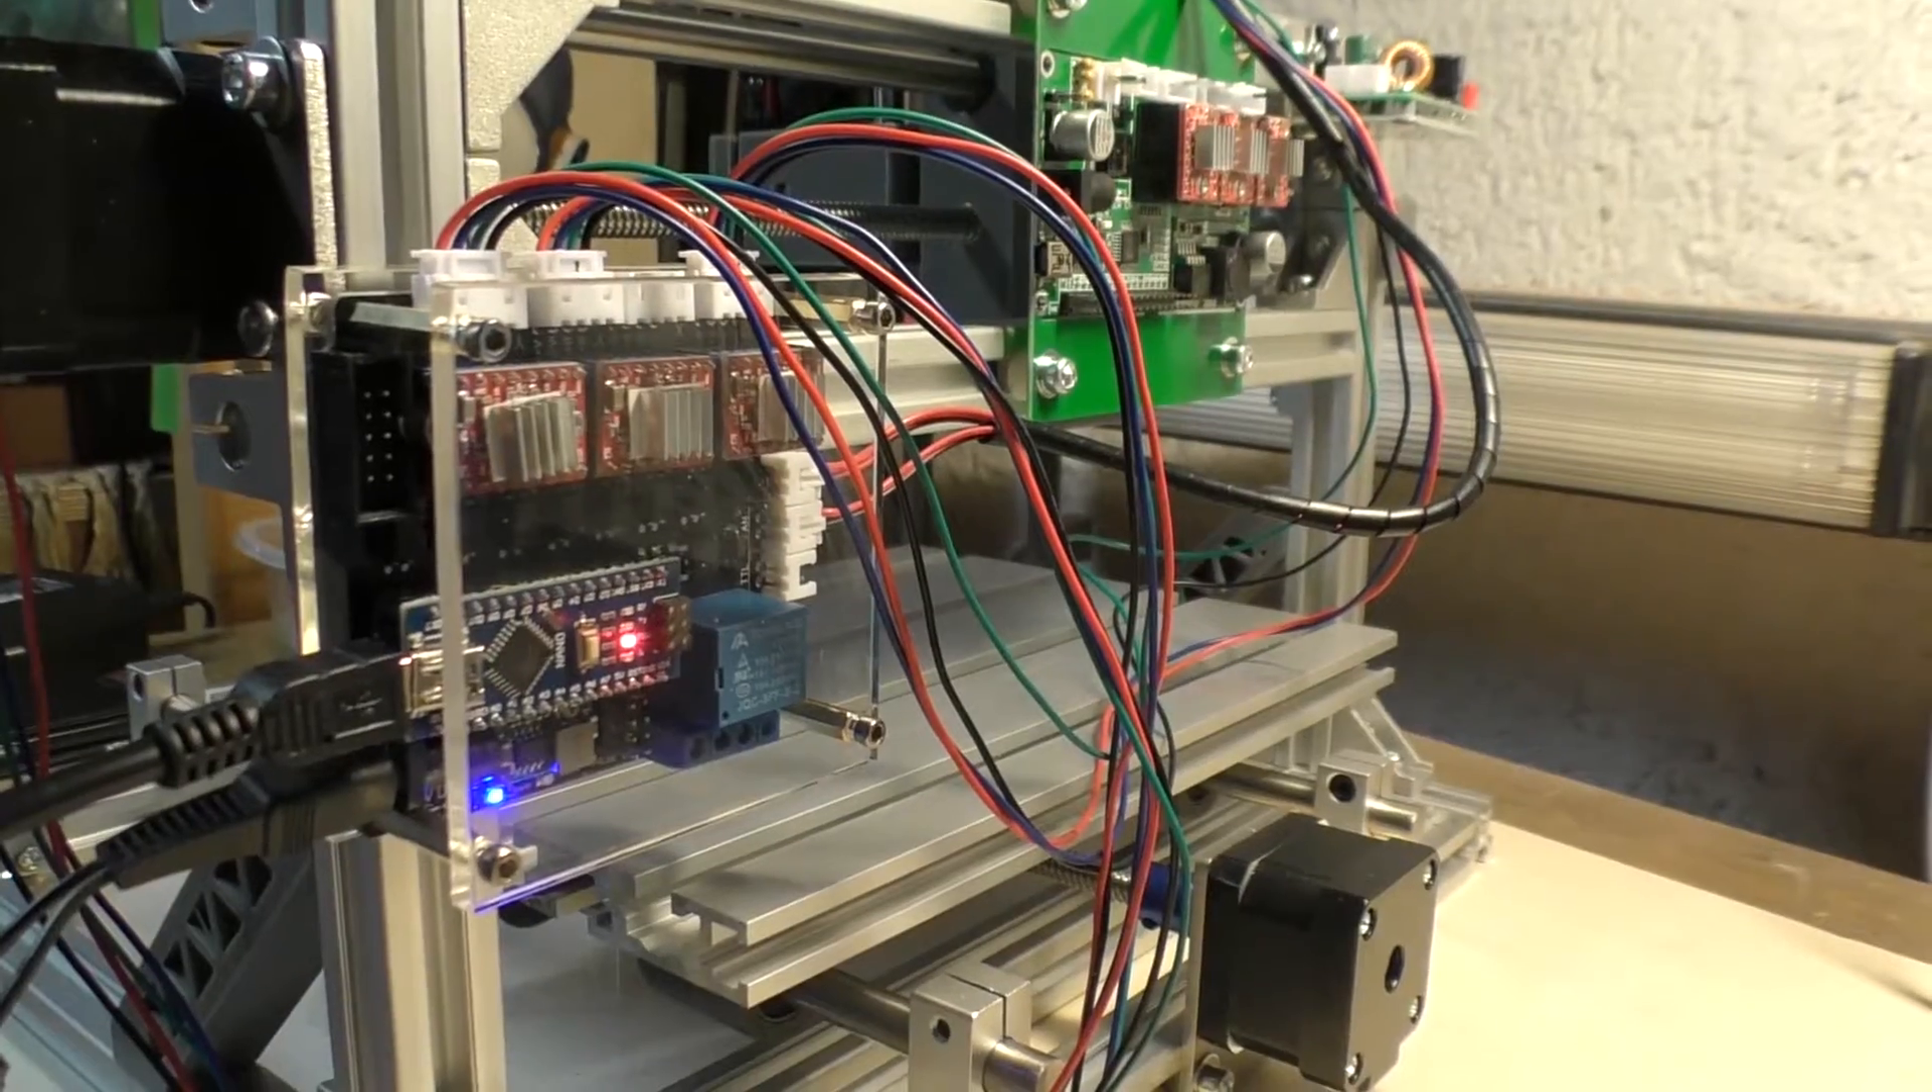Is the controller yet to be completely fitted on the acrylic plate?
No.